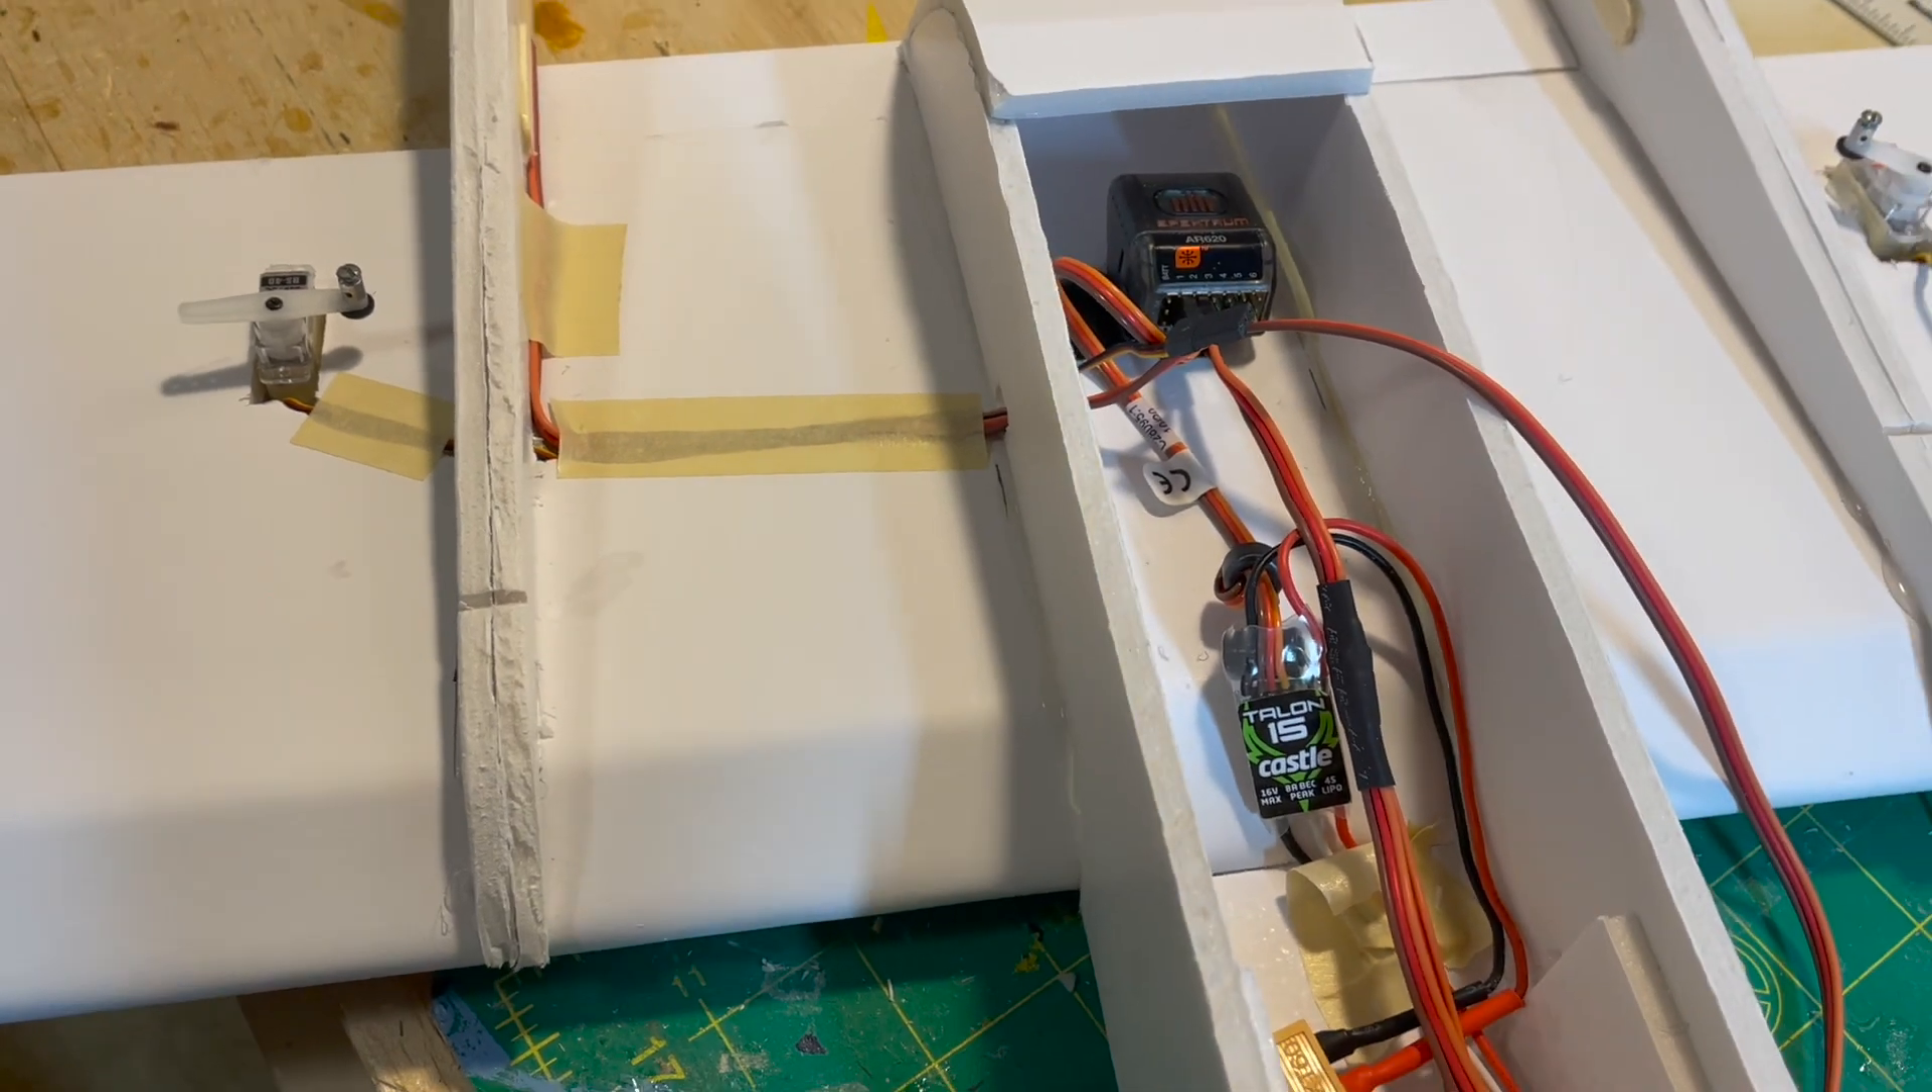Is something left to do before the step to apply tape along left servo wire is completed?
No.